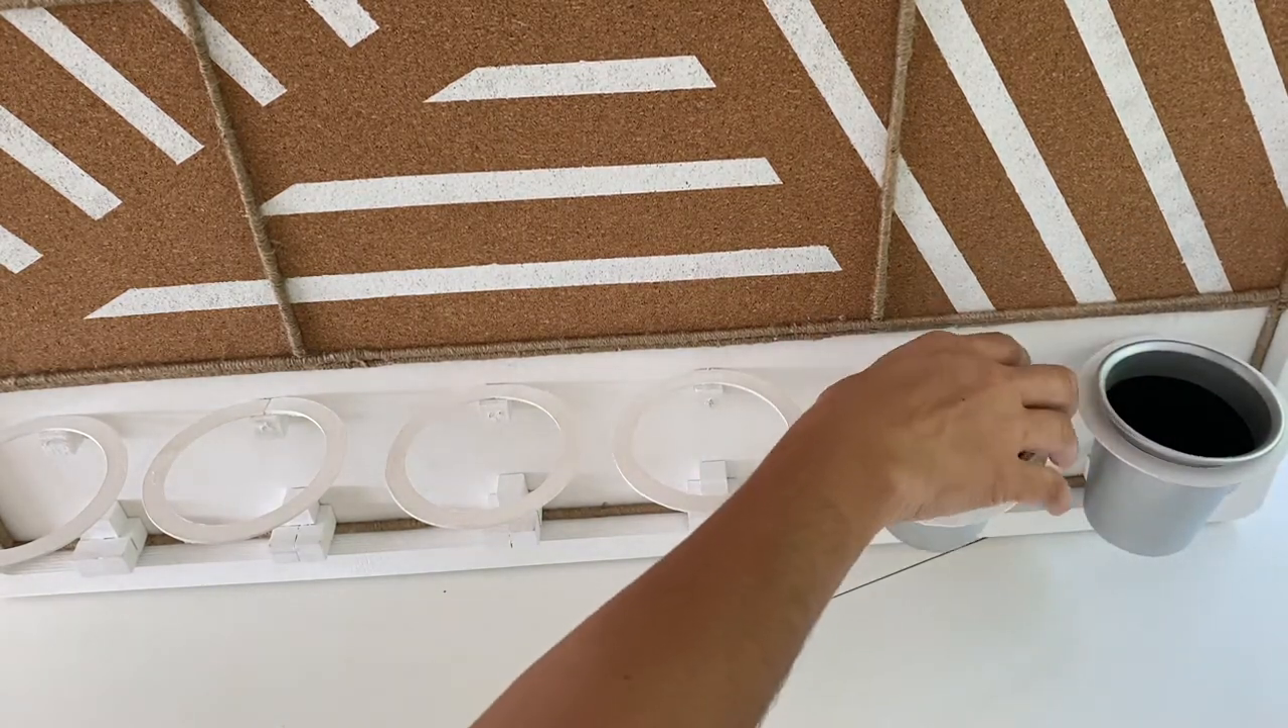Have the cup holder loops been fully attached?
Yes.